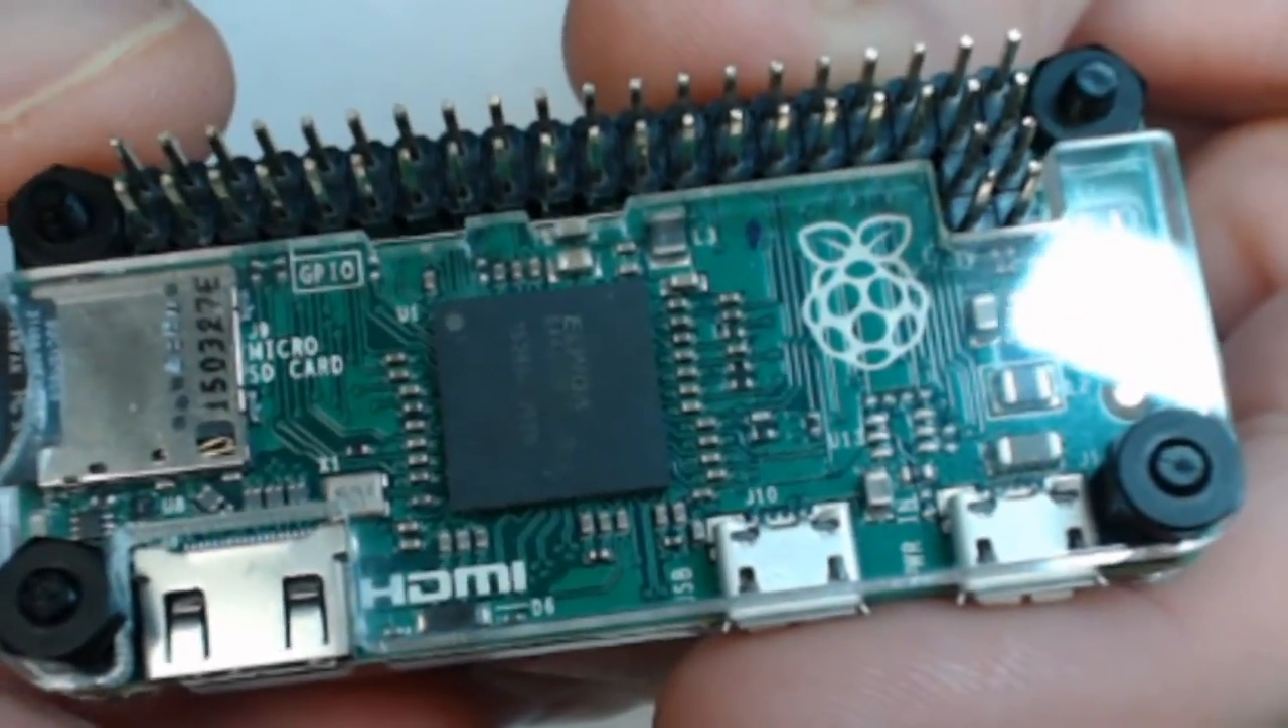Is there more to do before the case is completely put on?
No.